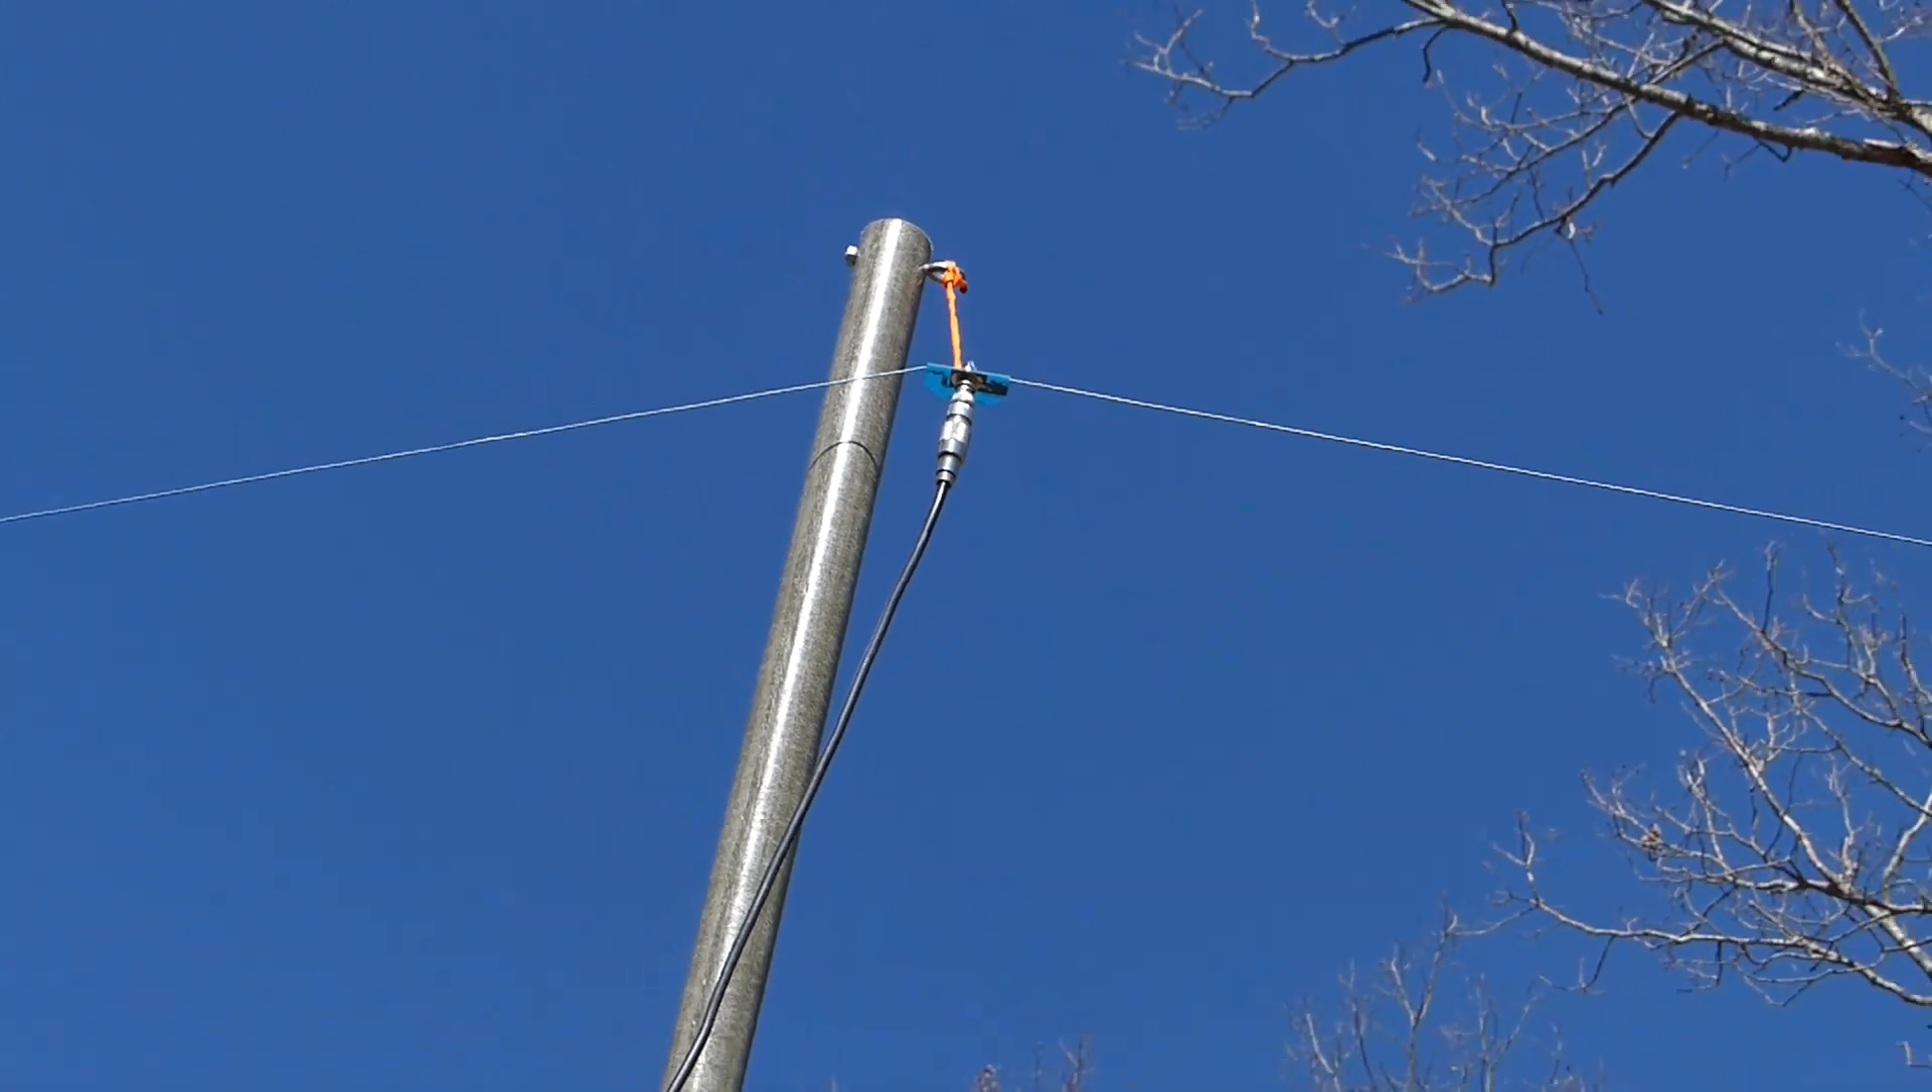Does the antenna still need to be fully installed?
No.